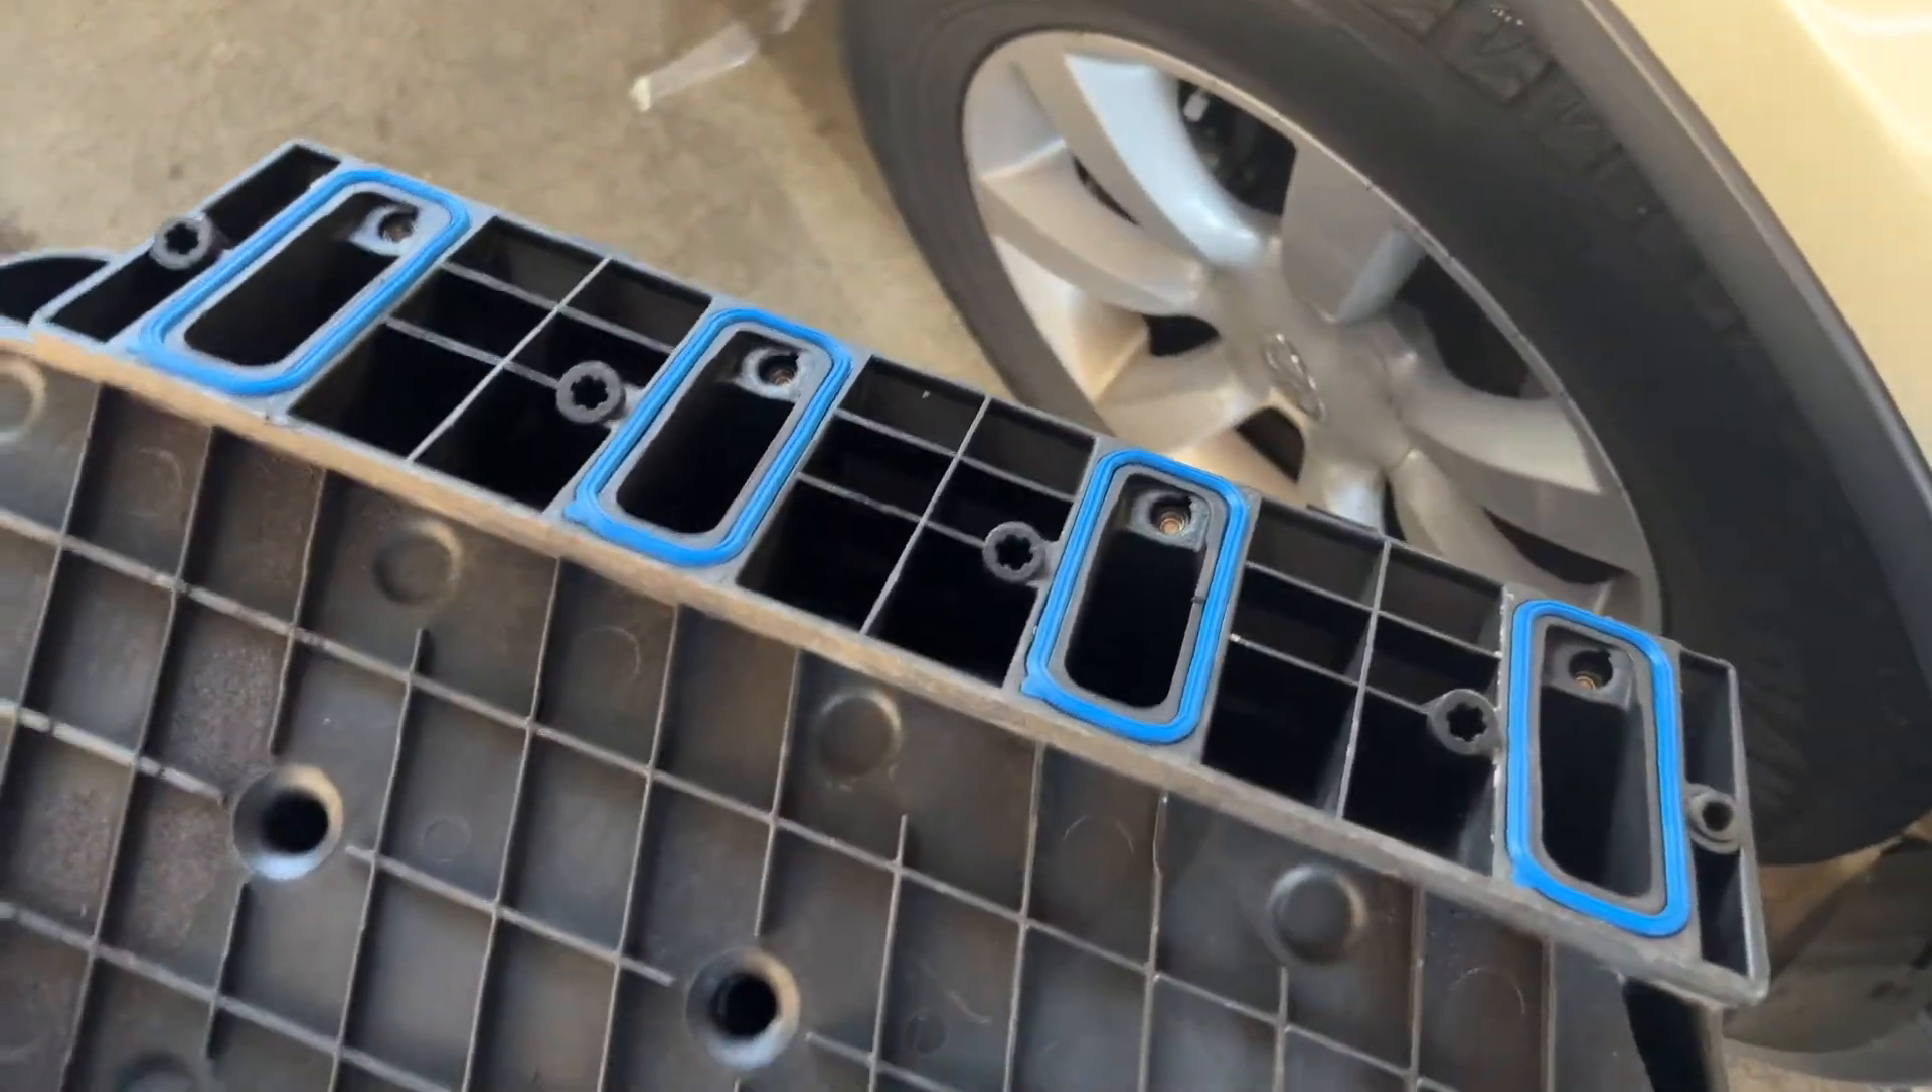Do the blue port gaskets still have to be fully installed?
No.